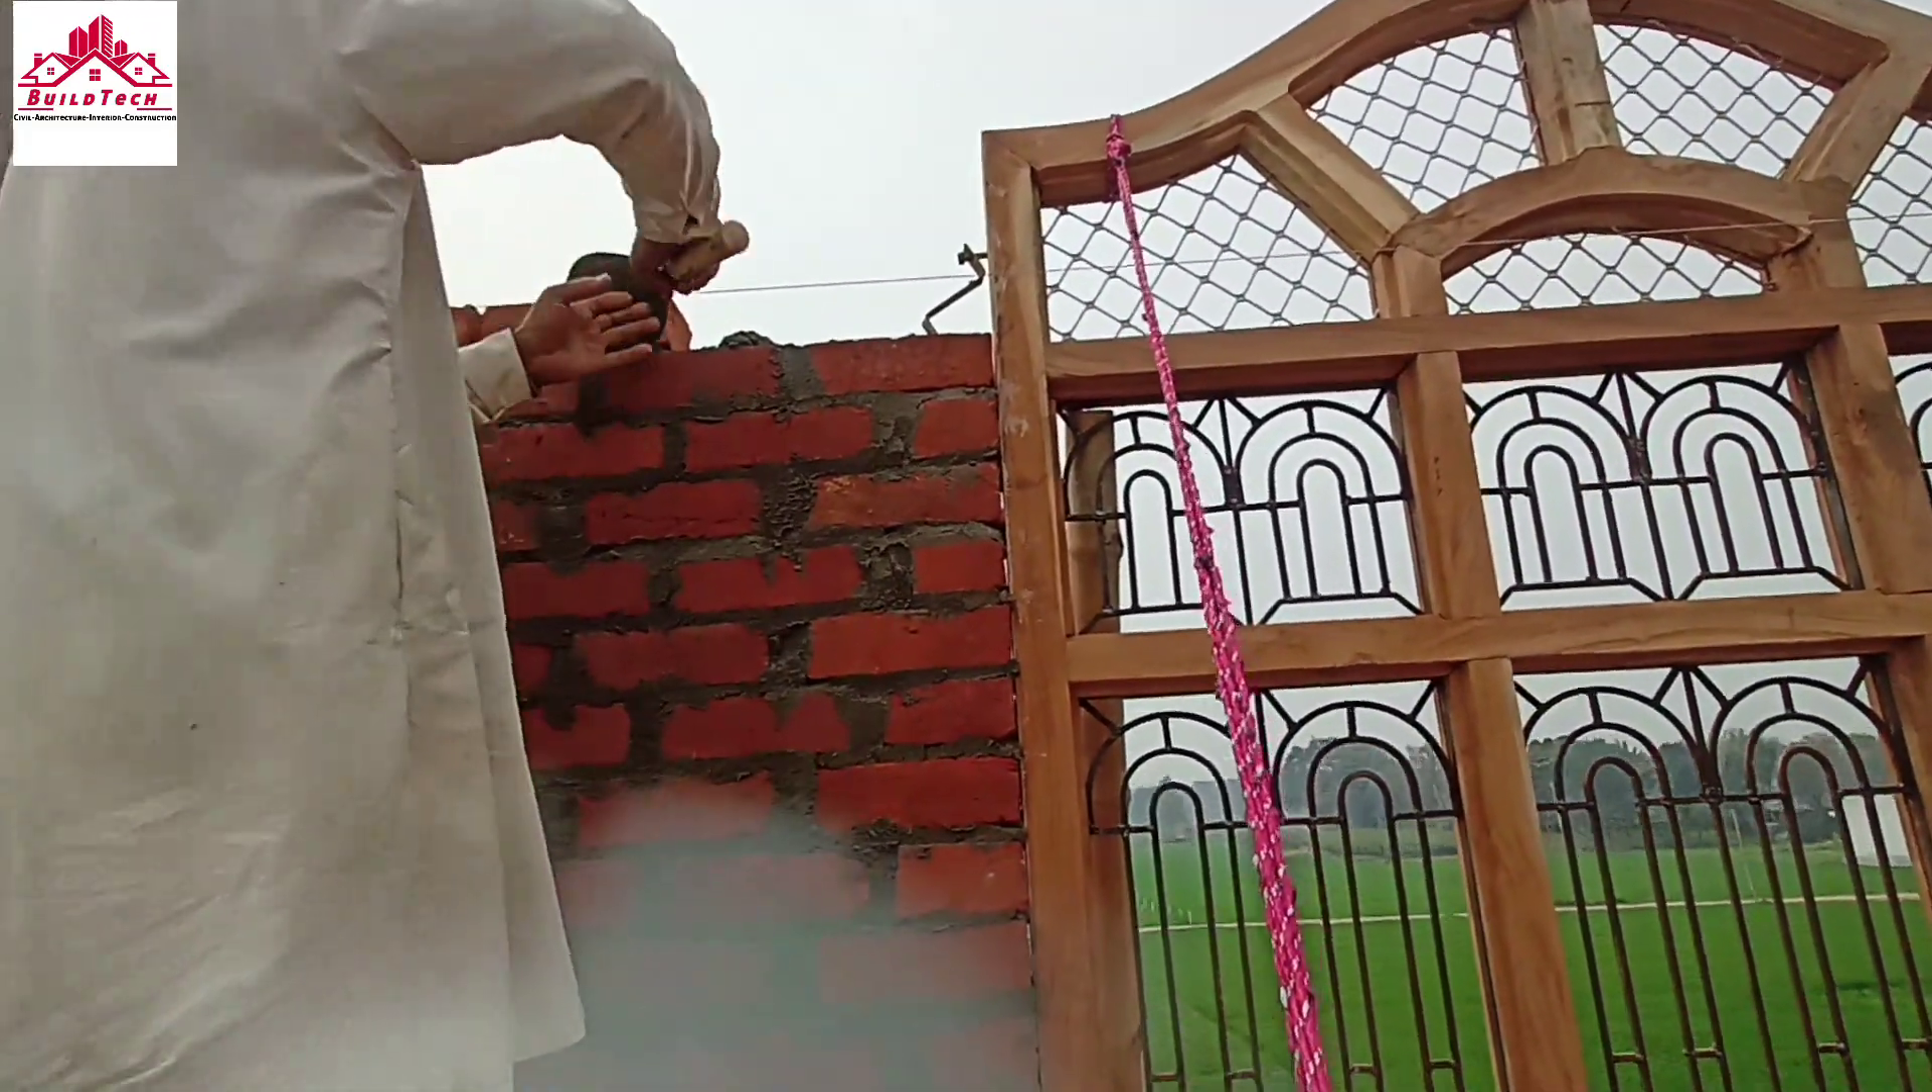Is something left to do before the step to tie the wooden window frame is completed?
No.